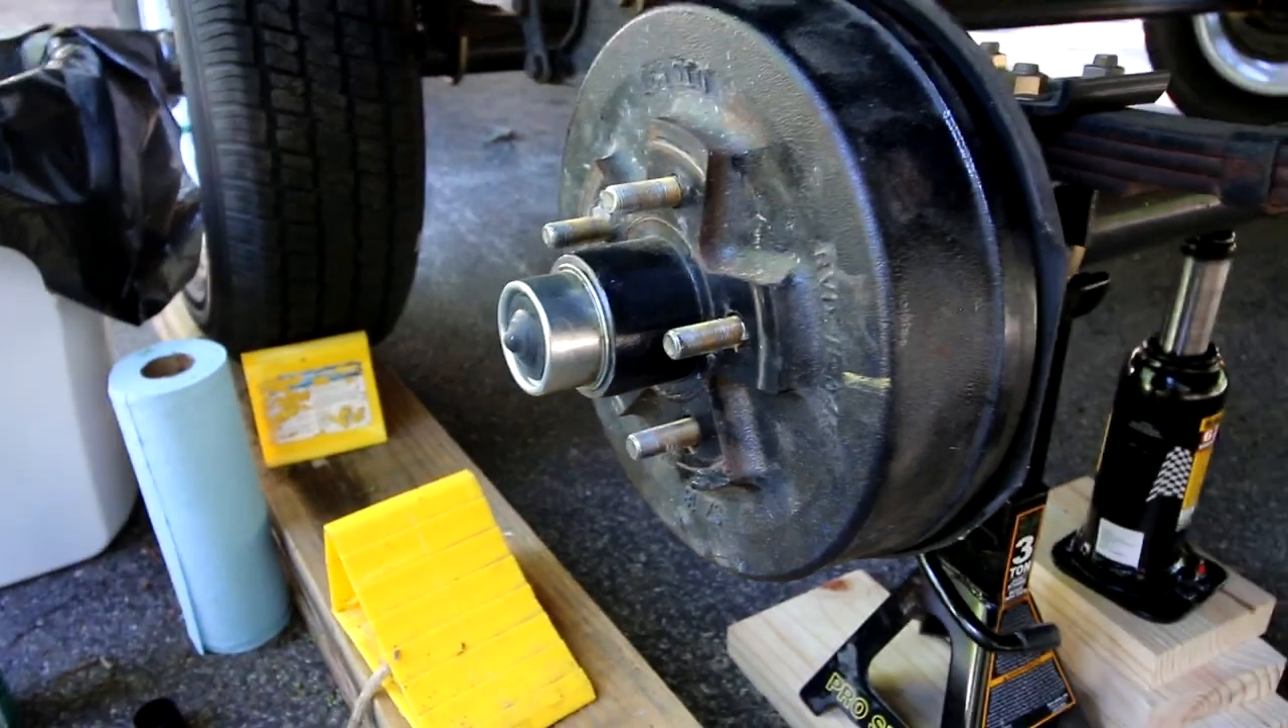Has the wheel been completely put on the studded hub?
No.